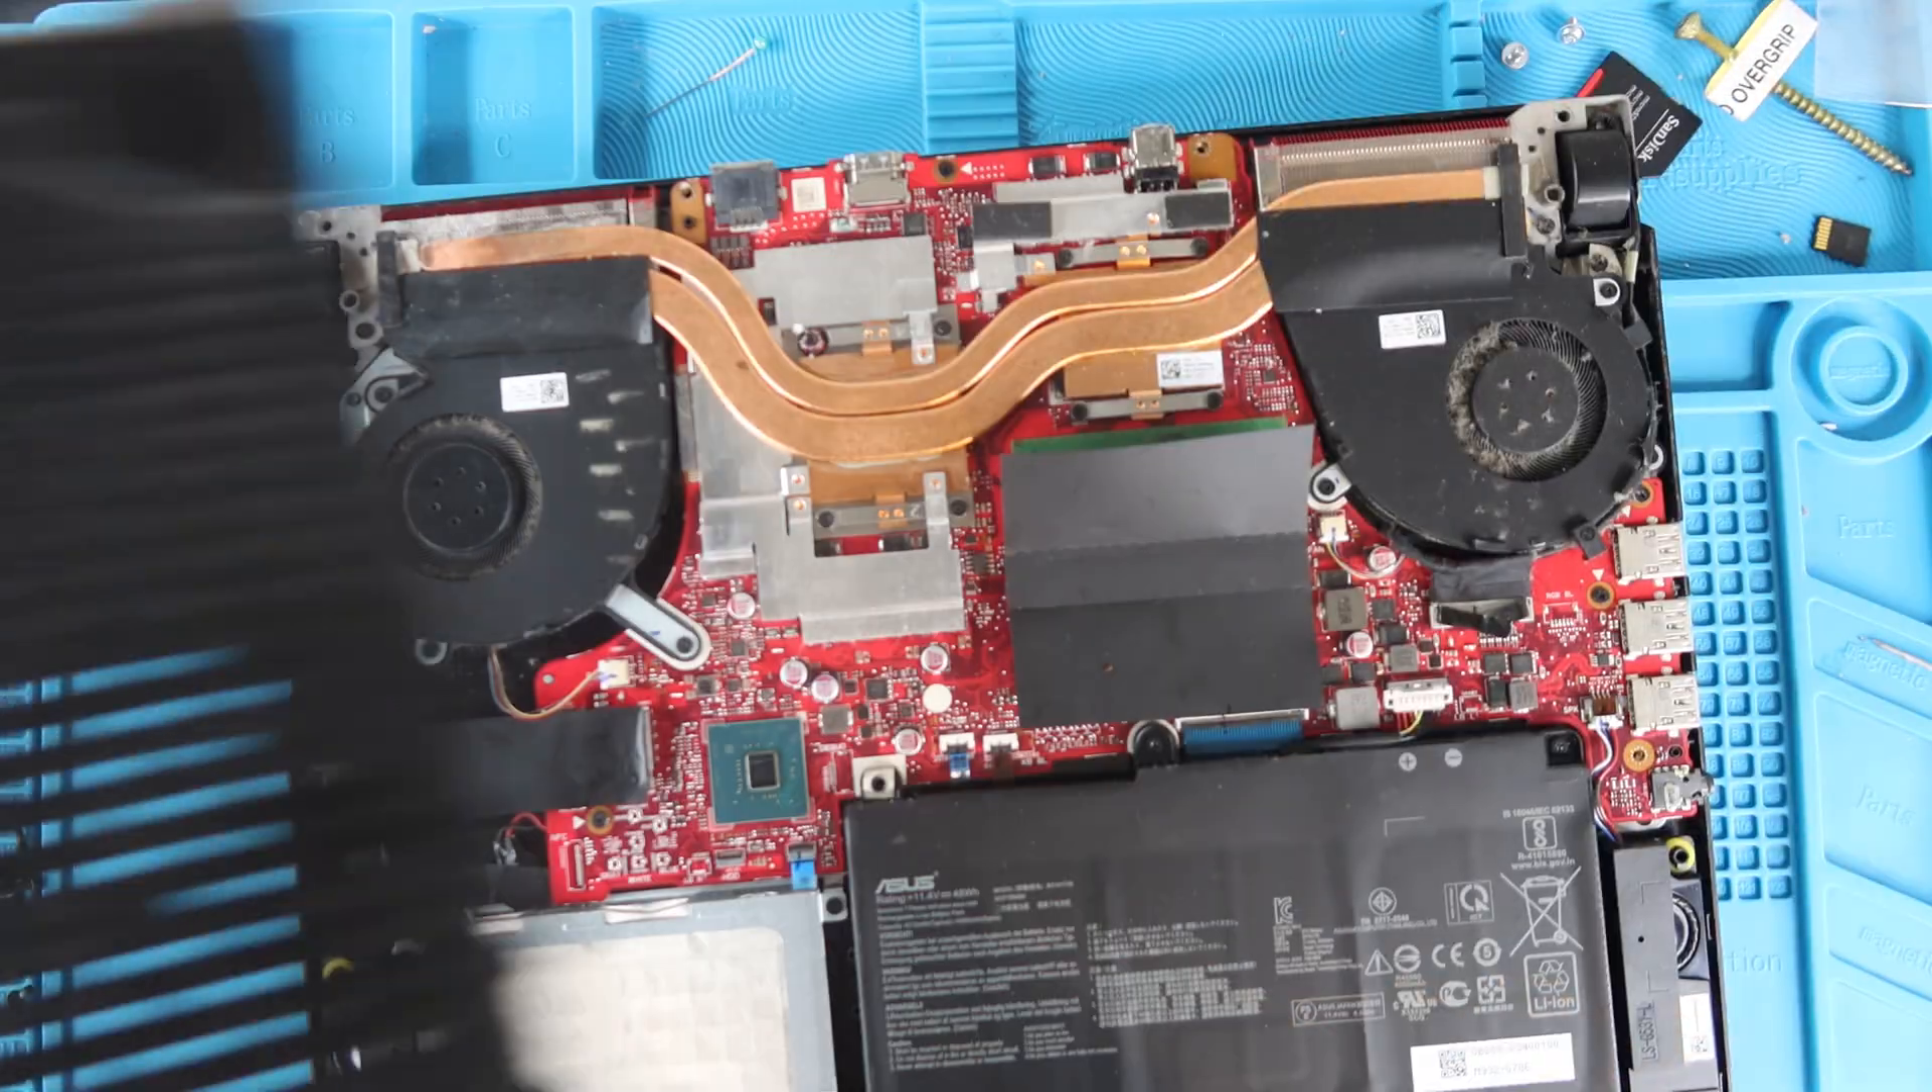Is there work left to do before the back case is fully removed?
No.